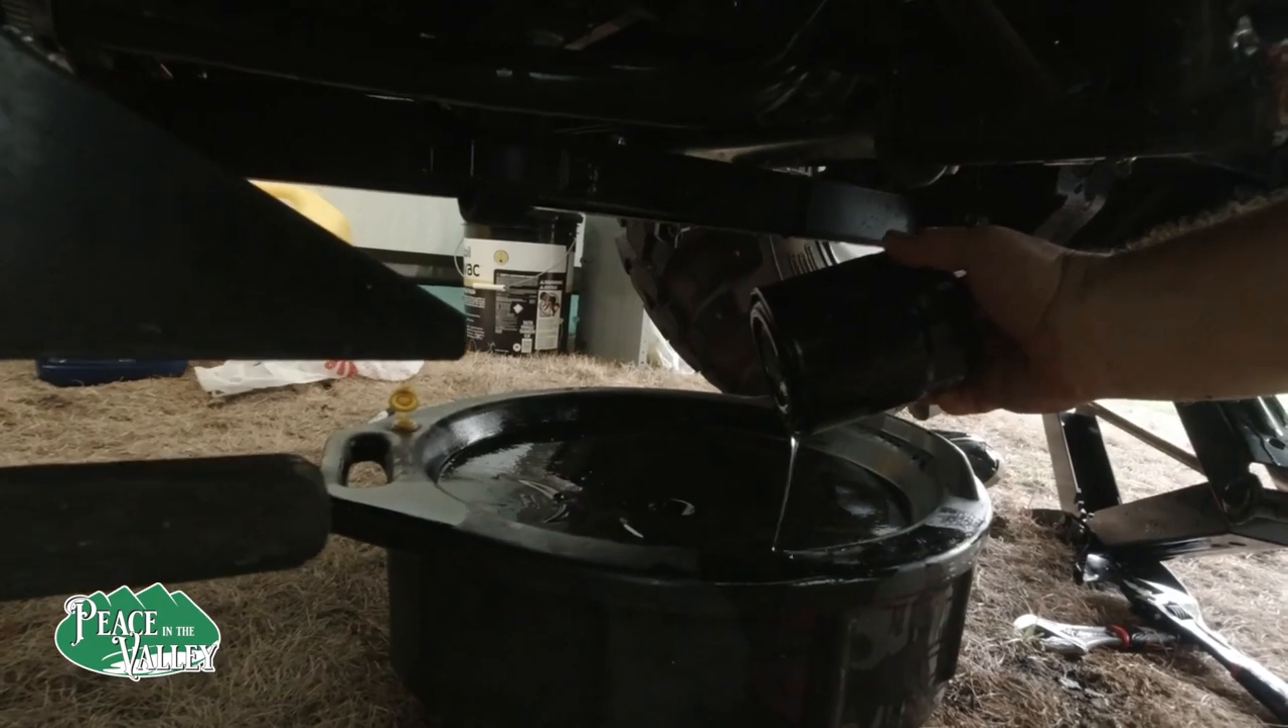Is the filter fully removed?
Yes.